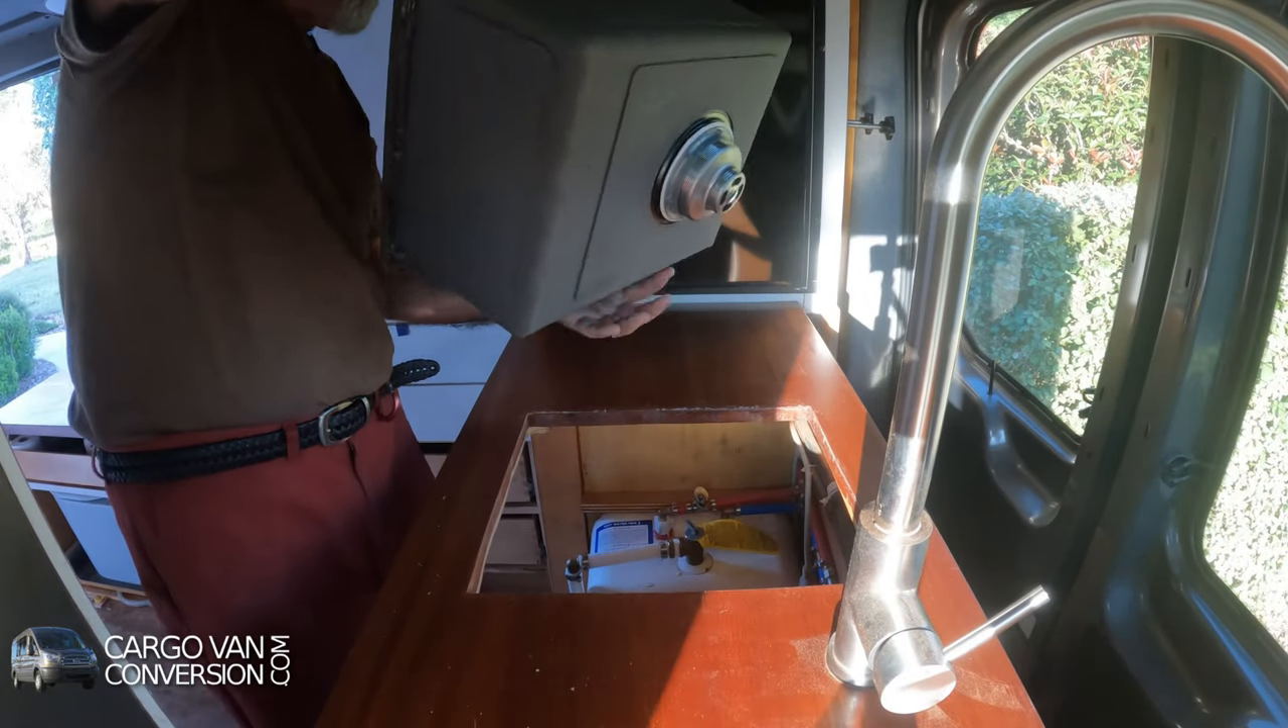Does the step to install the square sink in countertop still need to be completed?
Yes.